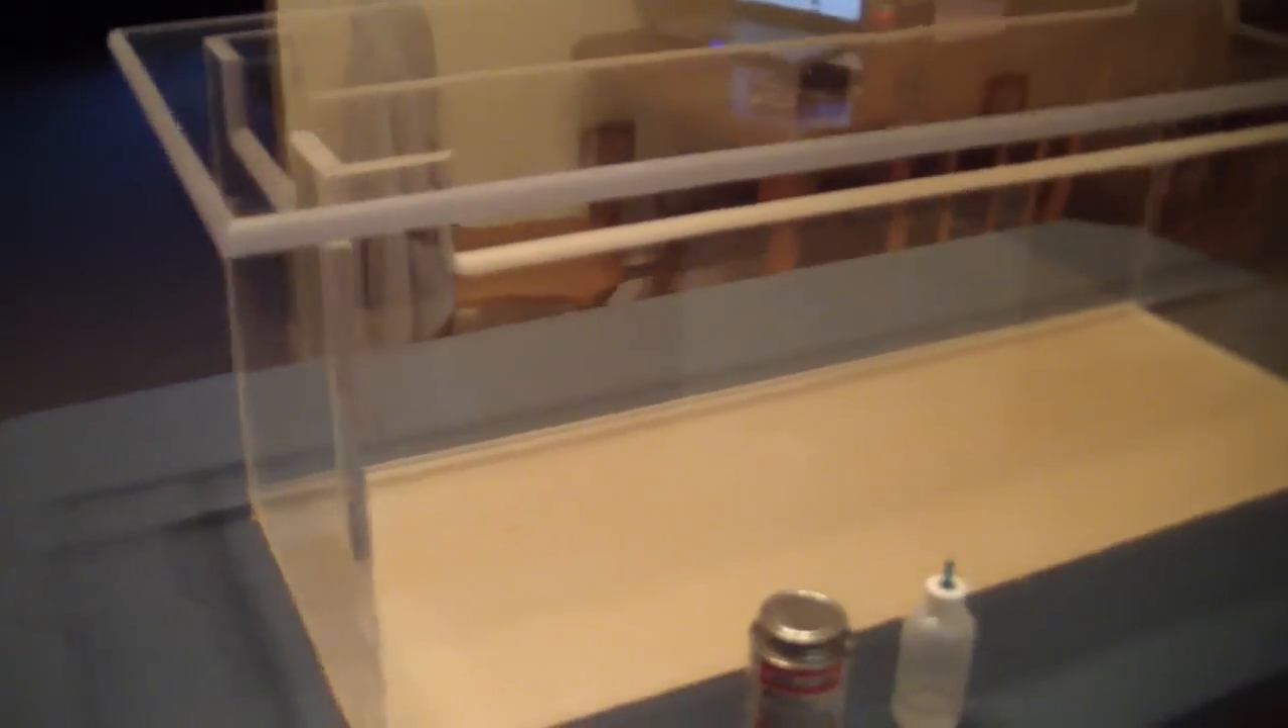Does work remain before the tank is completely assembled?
No.